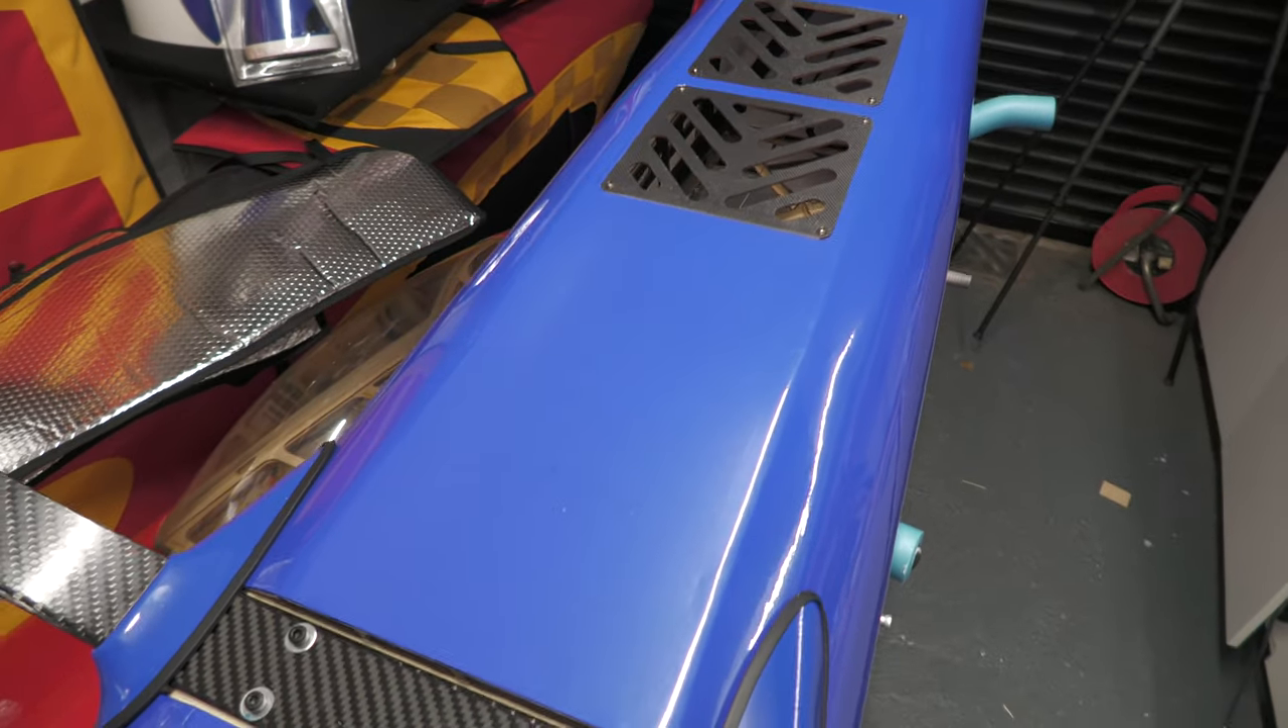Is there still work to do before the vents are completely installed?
No.